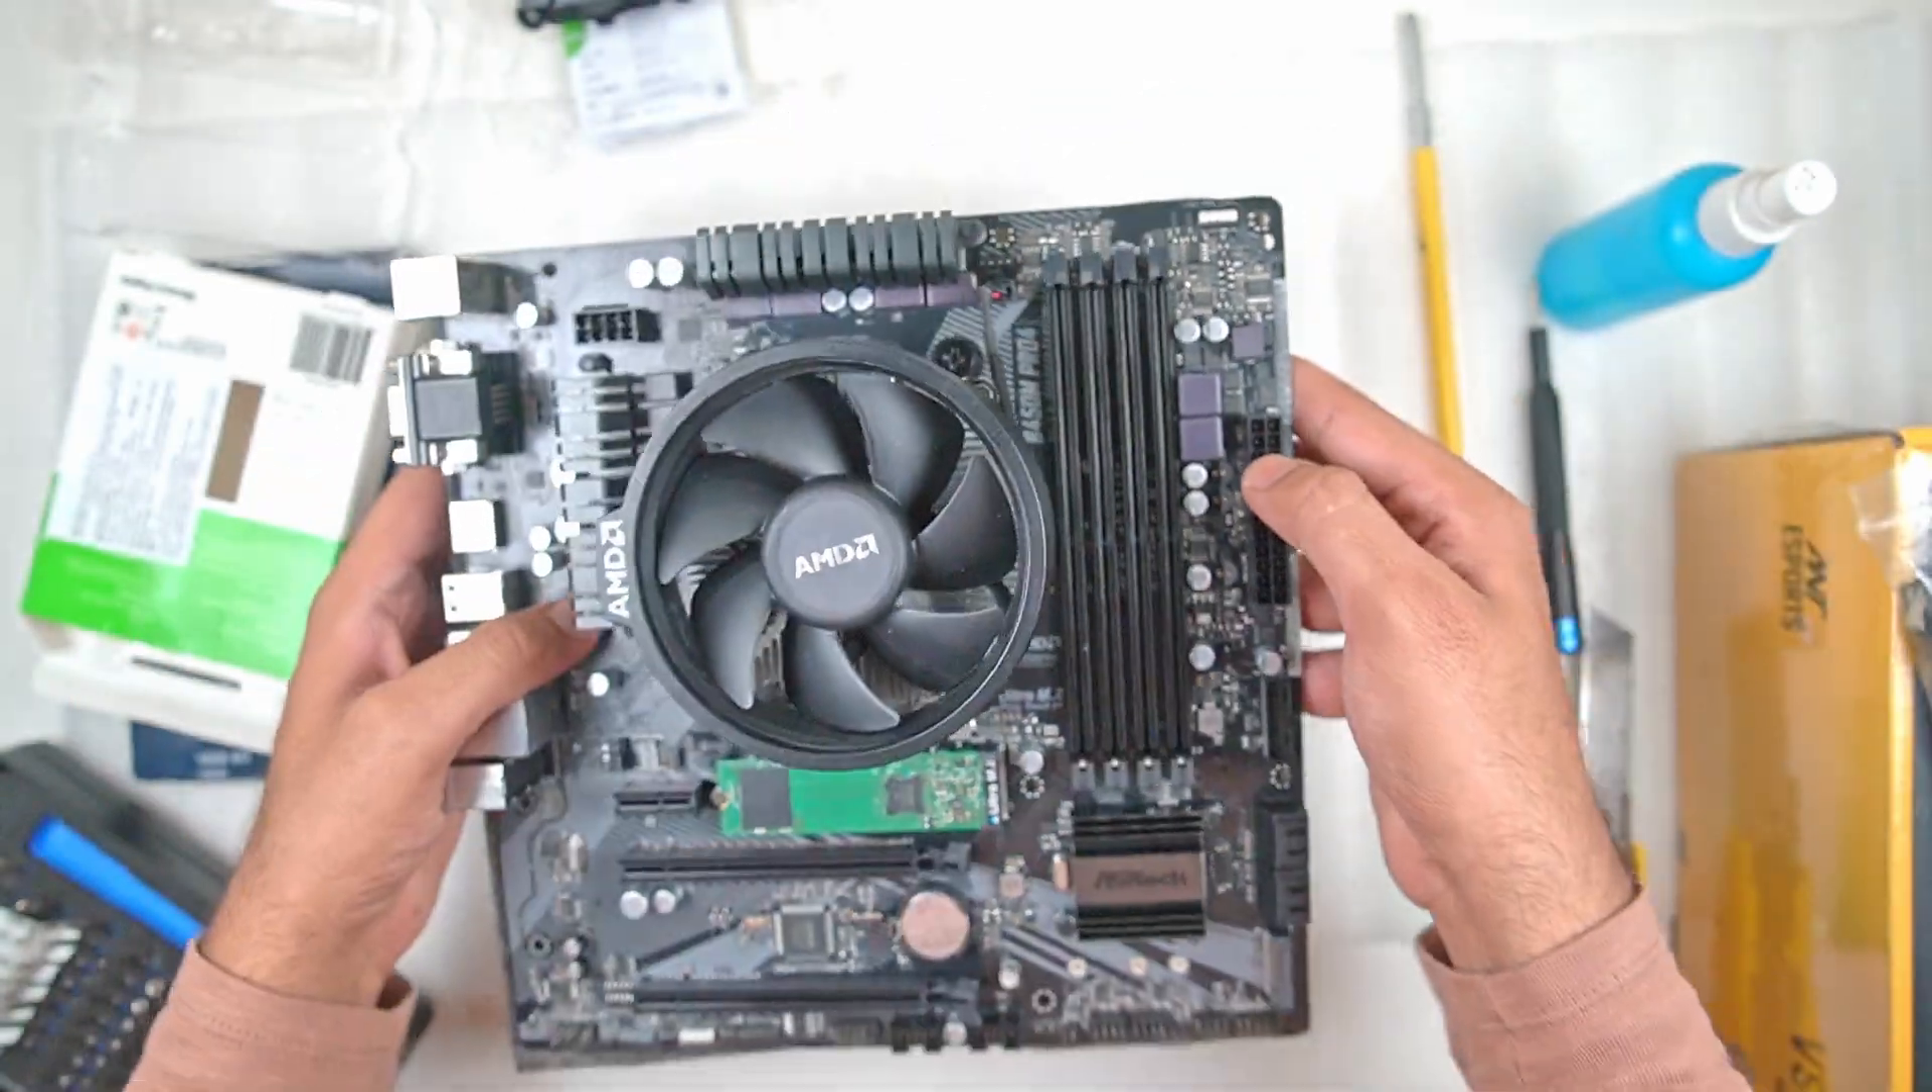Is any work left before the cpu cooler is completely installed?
No.